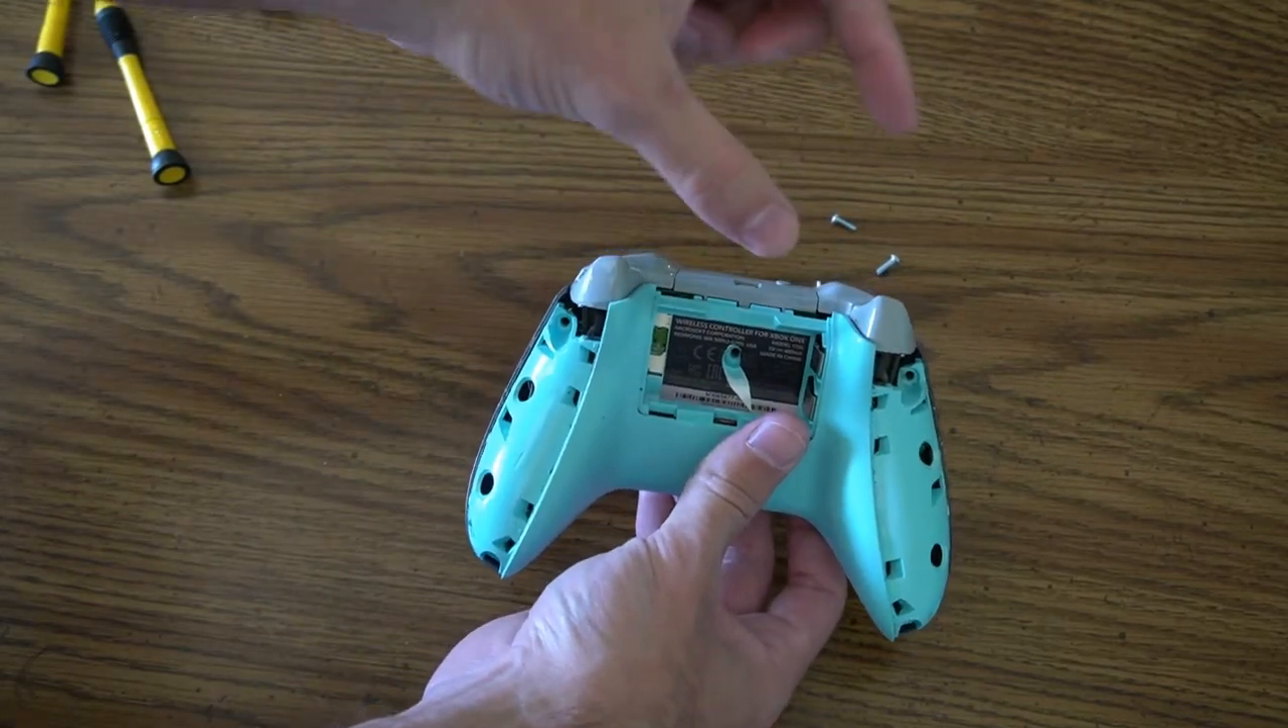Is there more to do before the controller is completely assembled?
Yes.